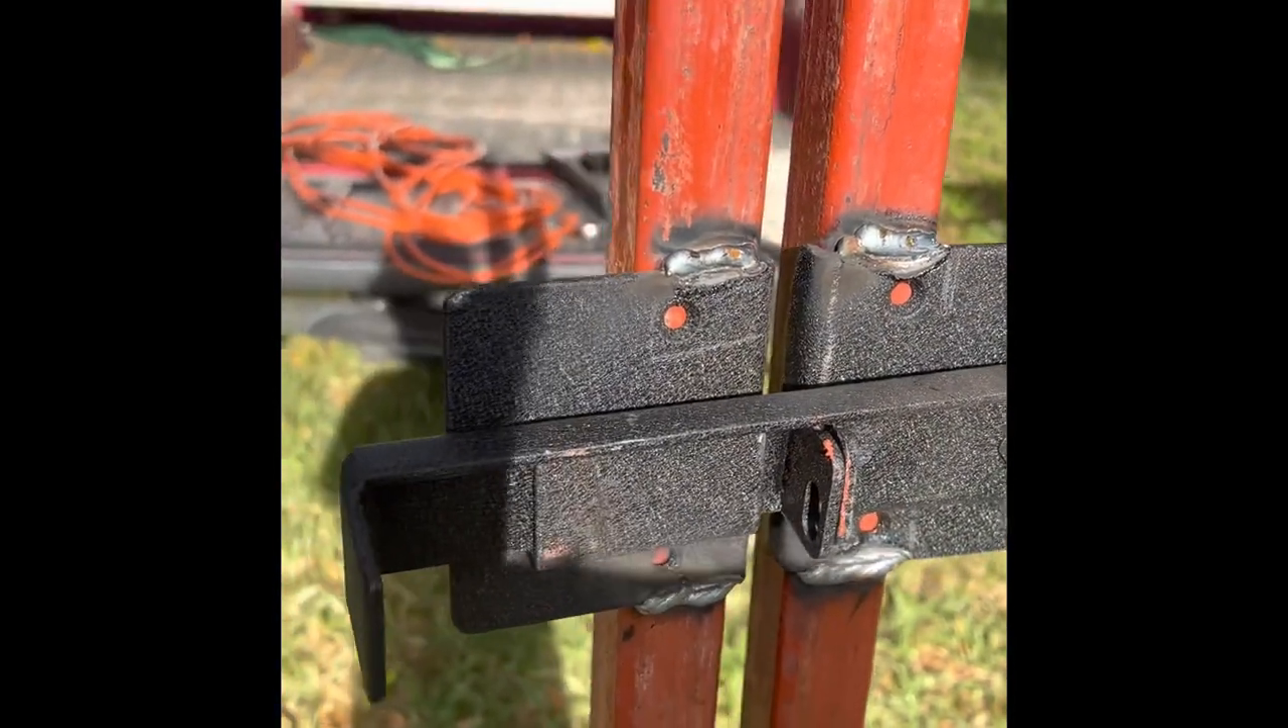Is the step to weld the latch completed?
Yes.